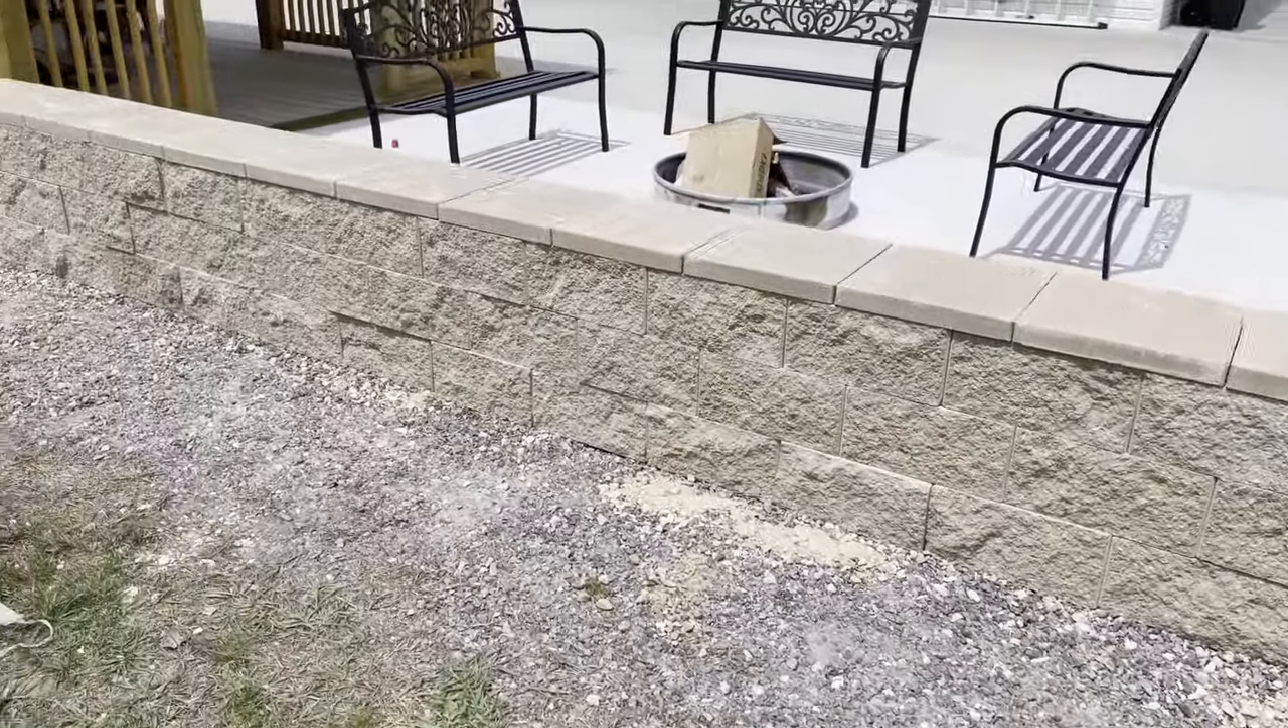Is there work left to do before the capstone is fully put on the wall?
No.